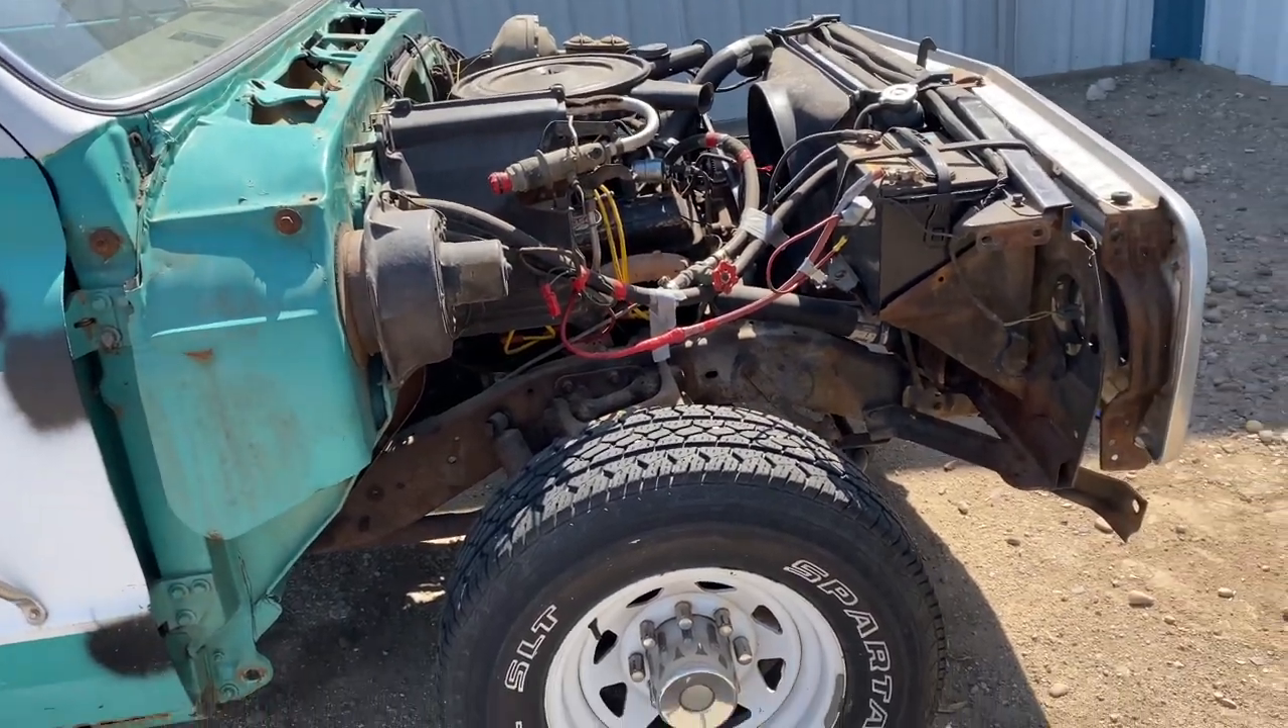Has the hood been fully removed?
Yes.